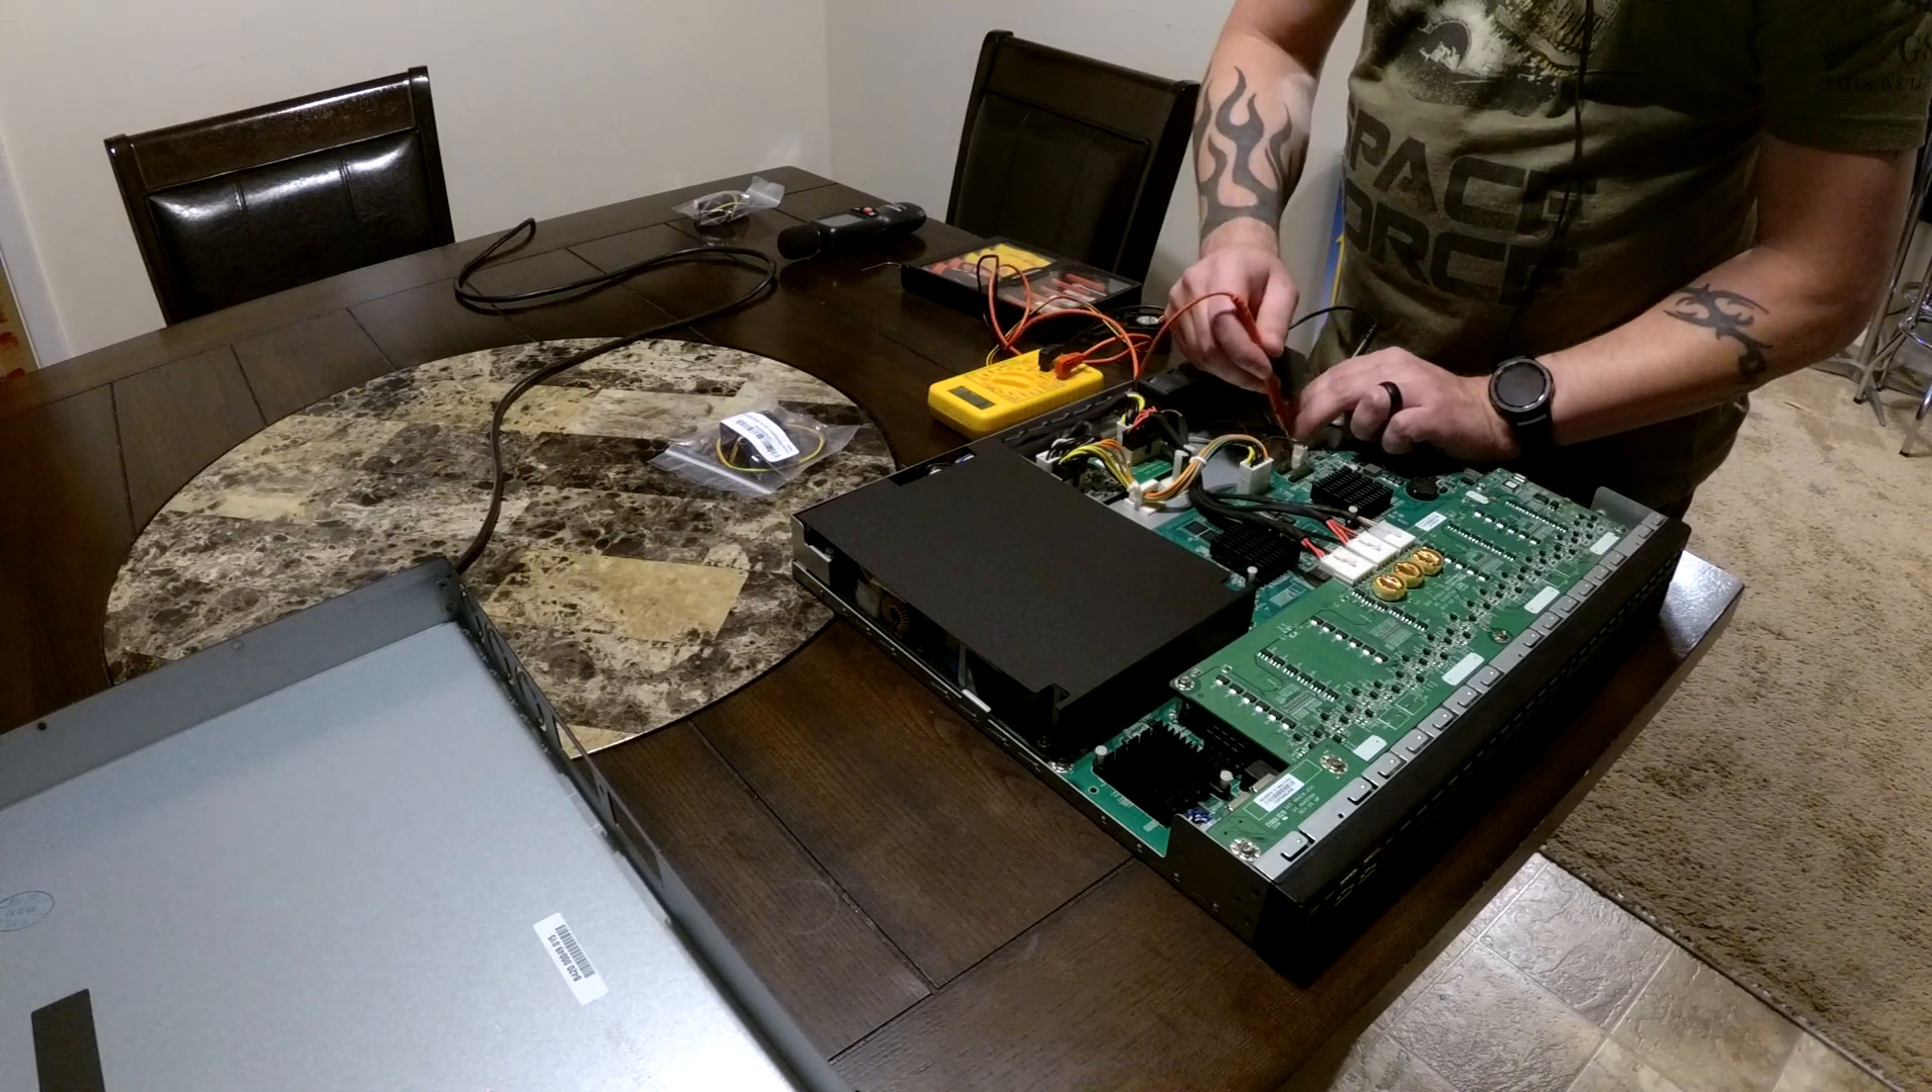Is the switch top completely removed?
Yes.